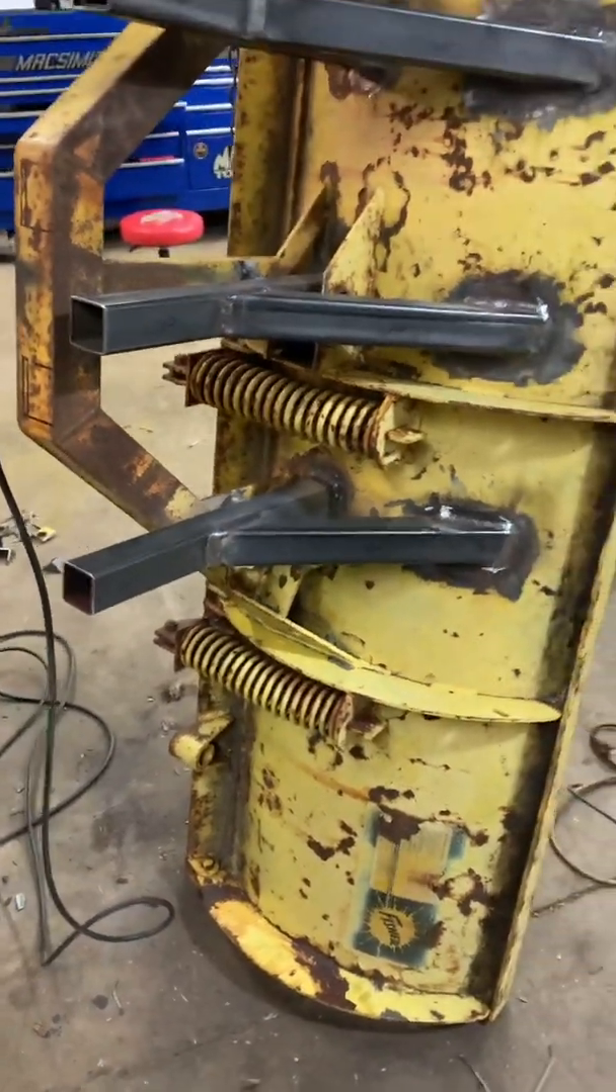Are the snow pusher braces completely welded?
Yes.